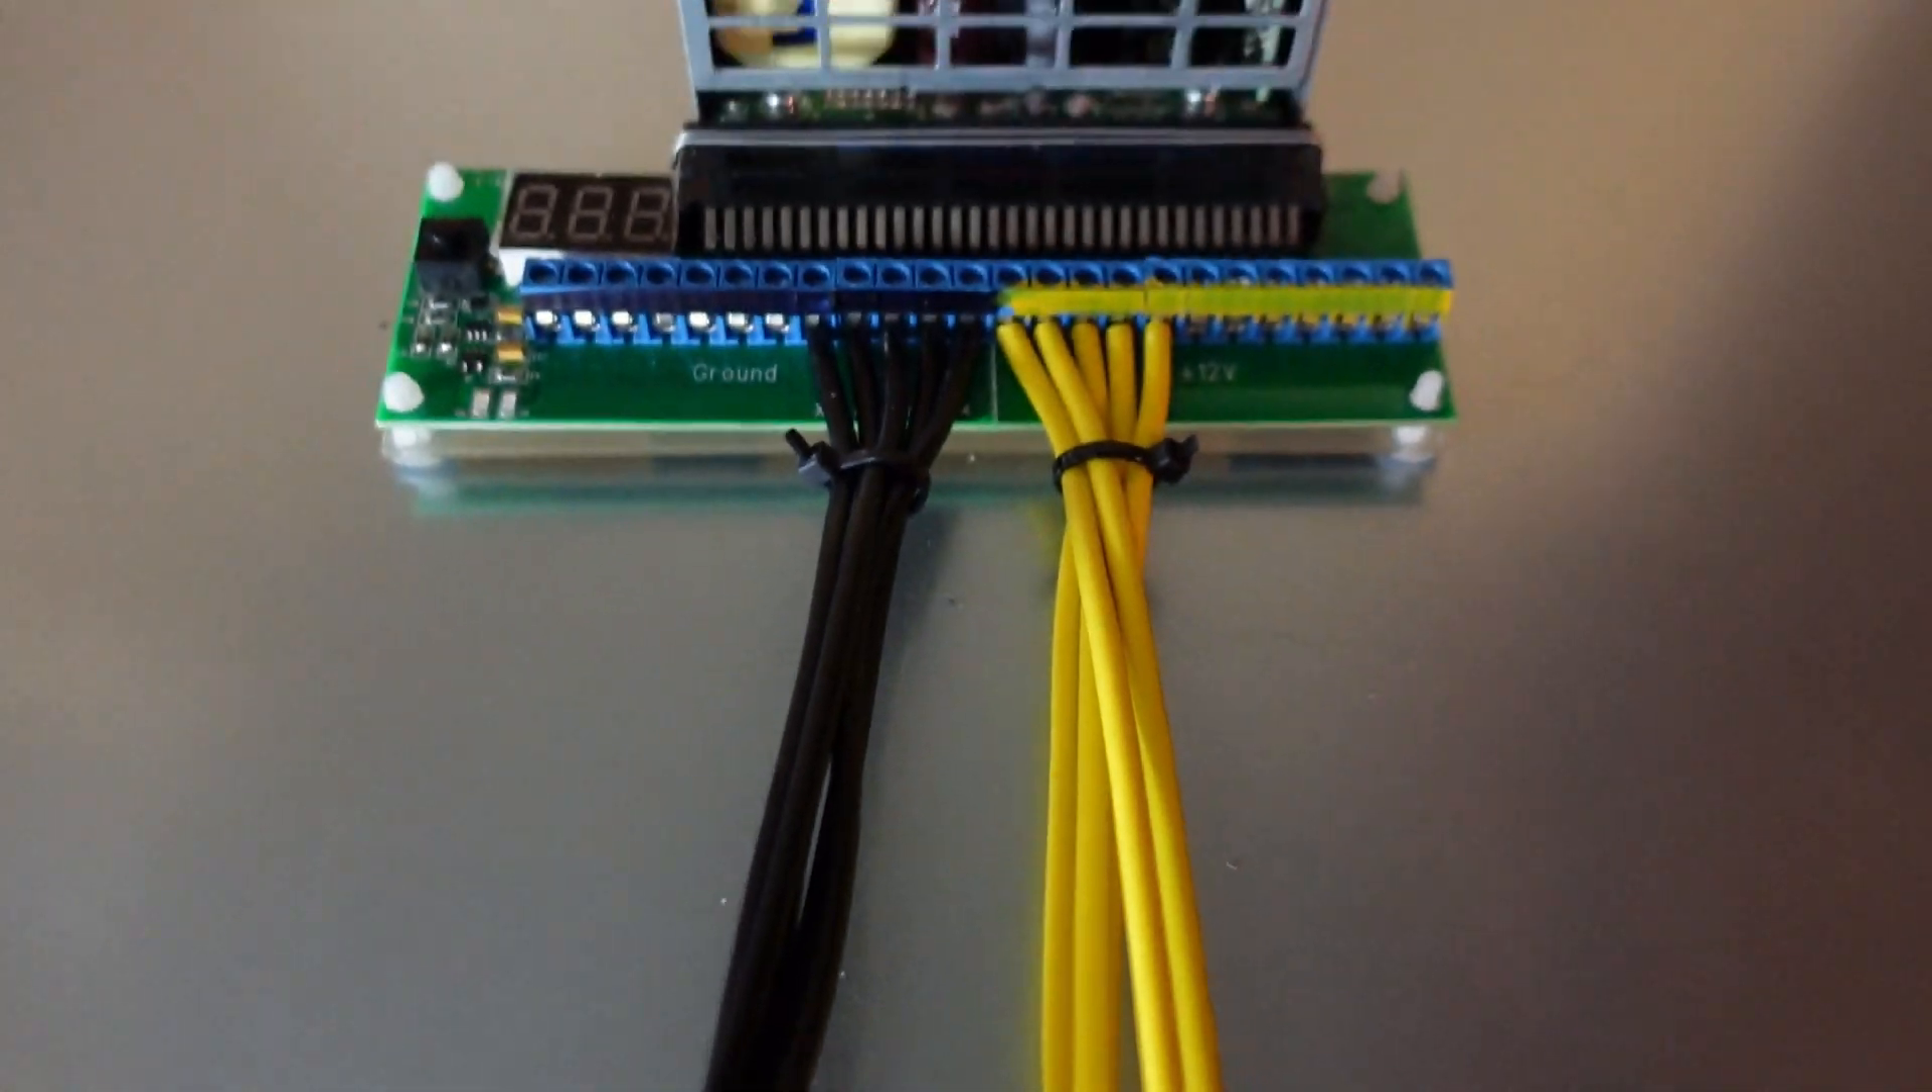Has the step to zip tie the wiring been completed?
Yes.